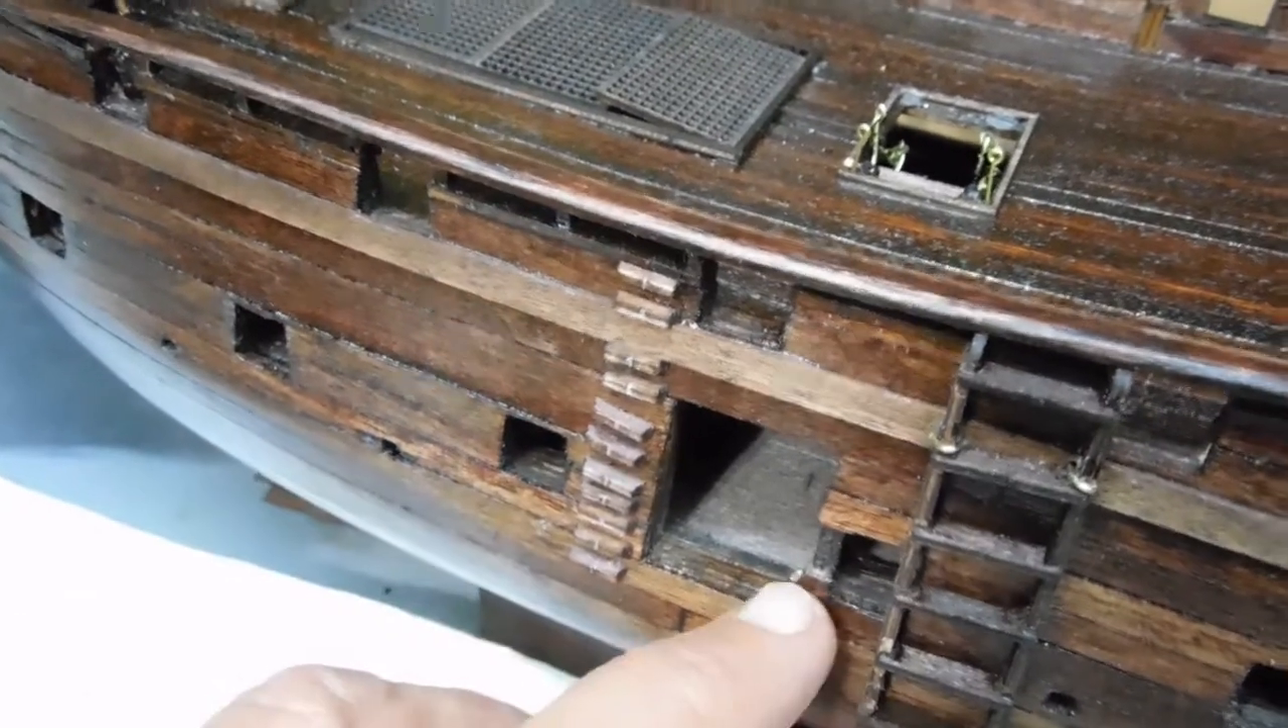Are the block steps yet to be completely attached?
No.